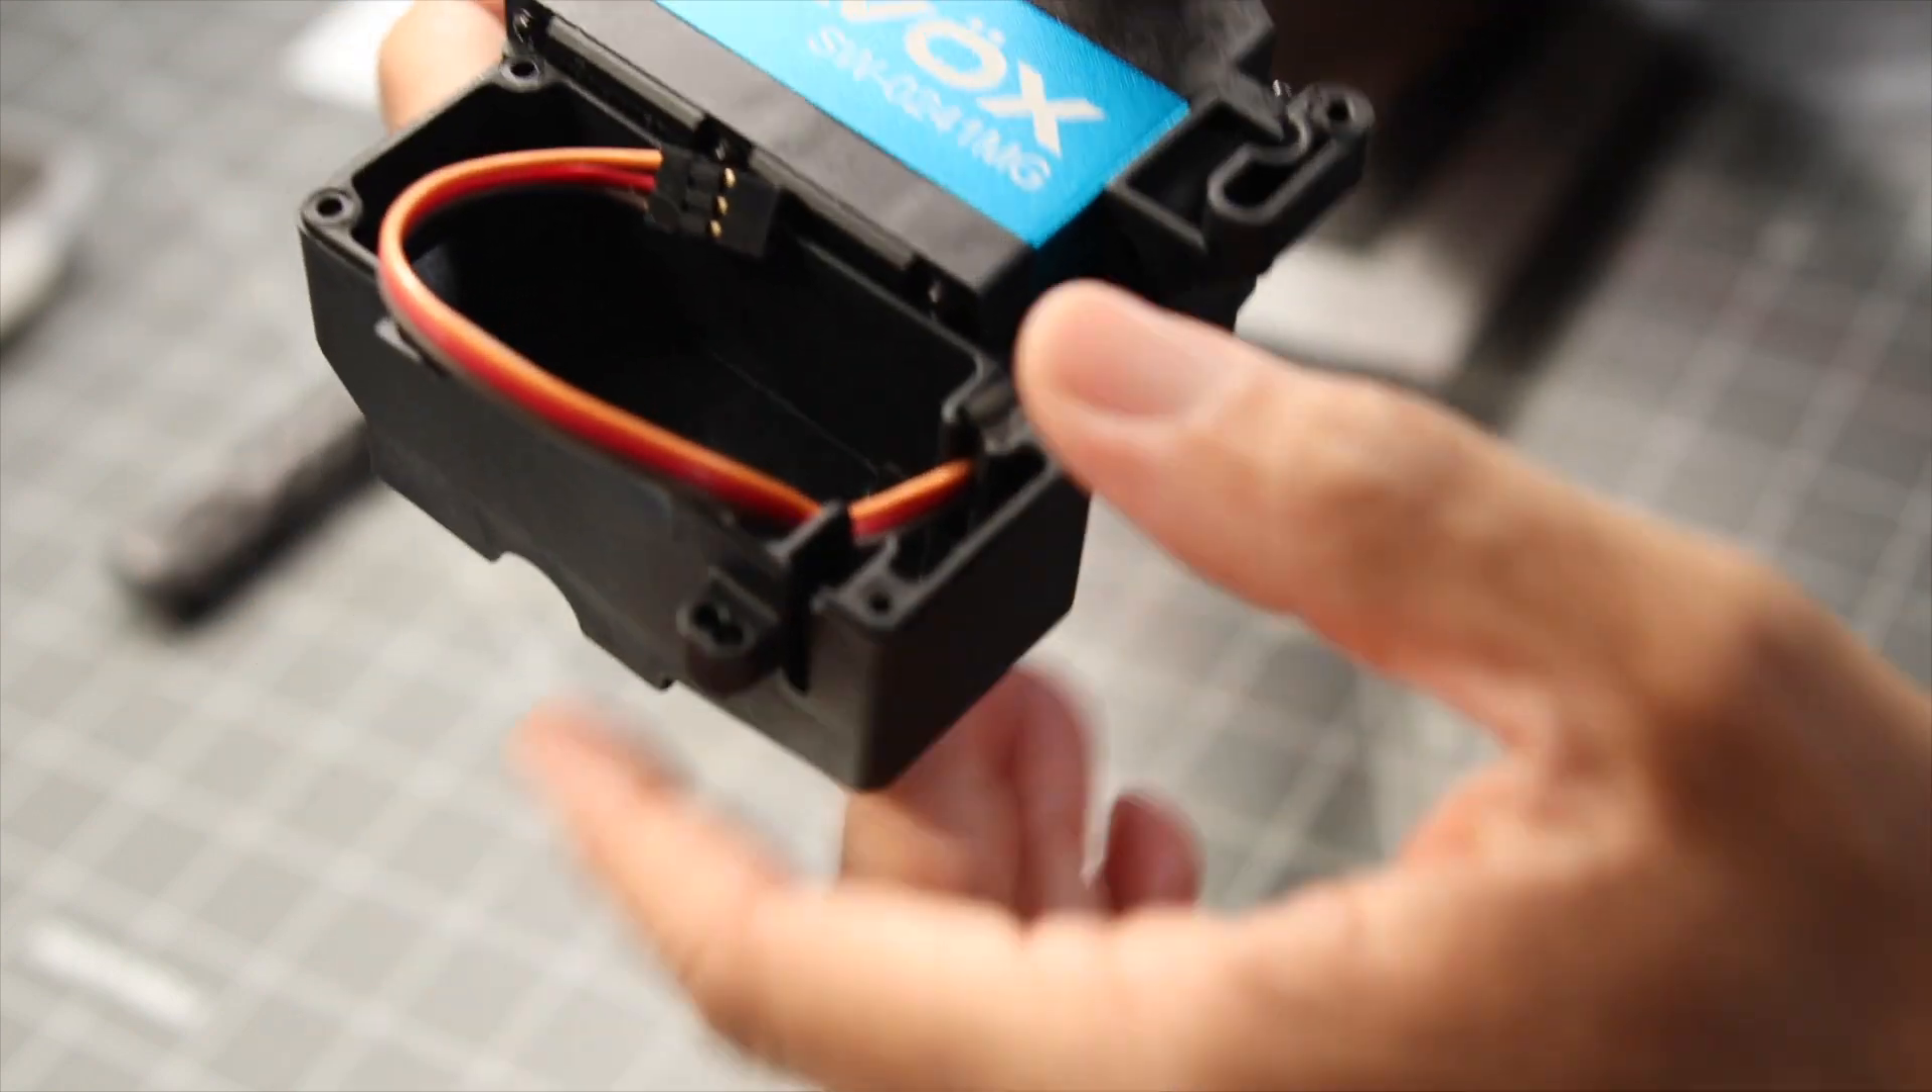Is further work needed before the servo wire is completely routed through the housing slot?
No.